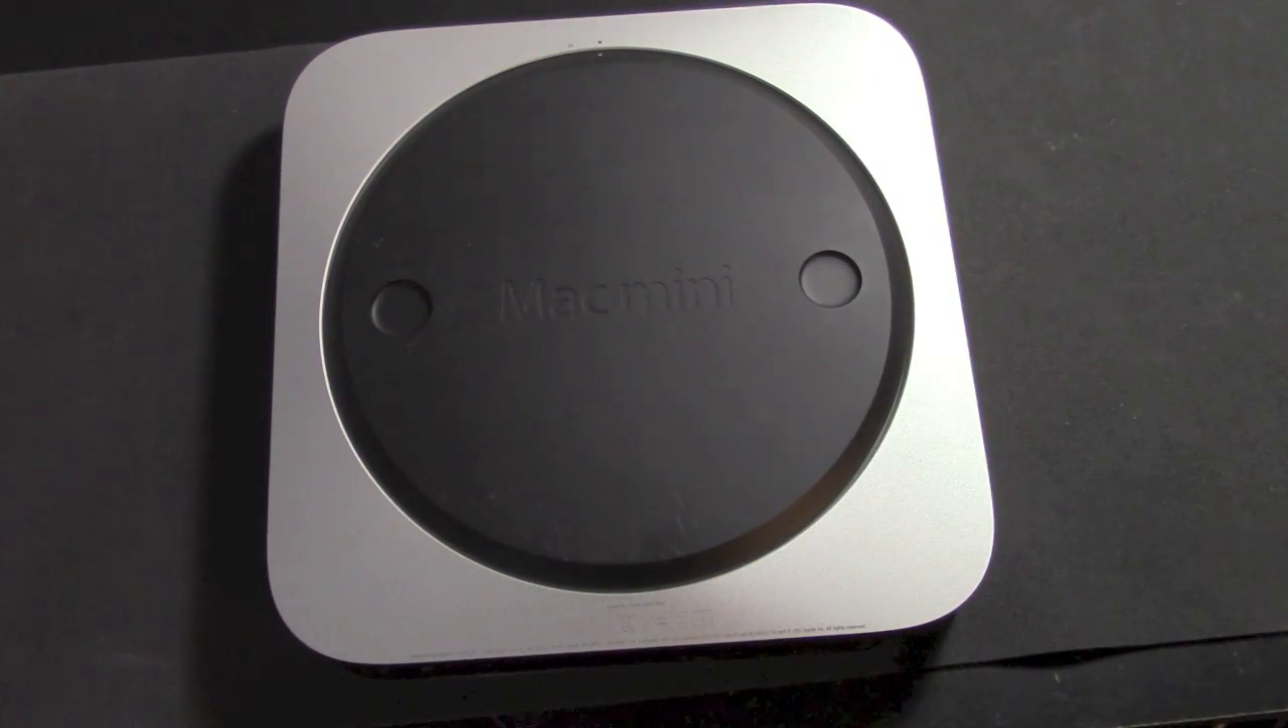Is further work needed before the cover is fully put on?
No.